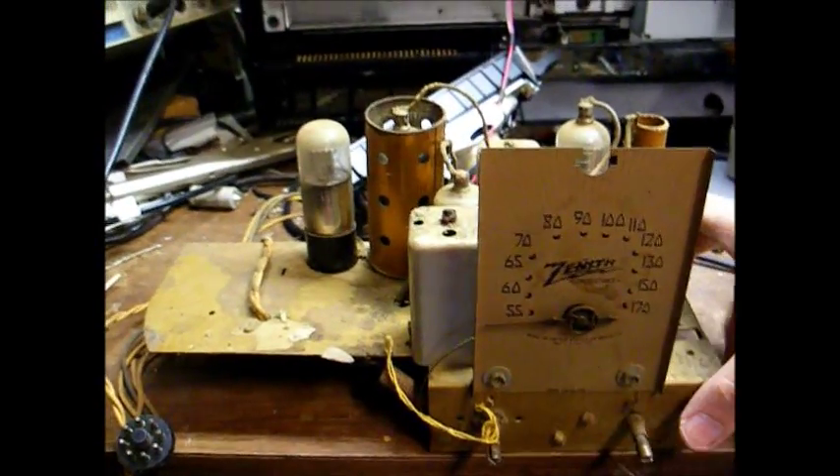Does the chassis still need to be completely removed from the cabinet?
No.